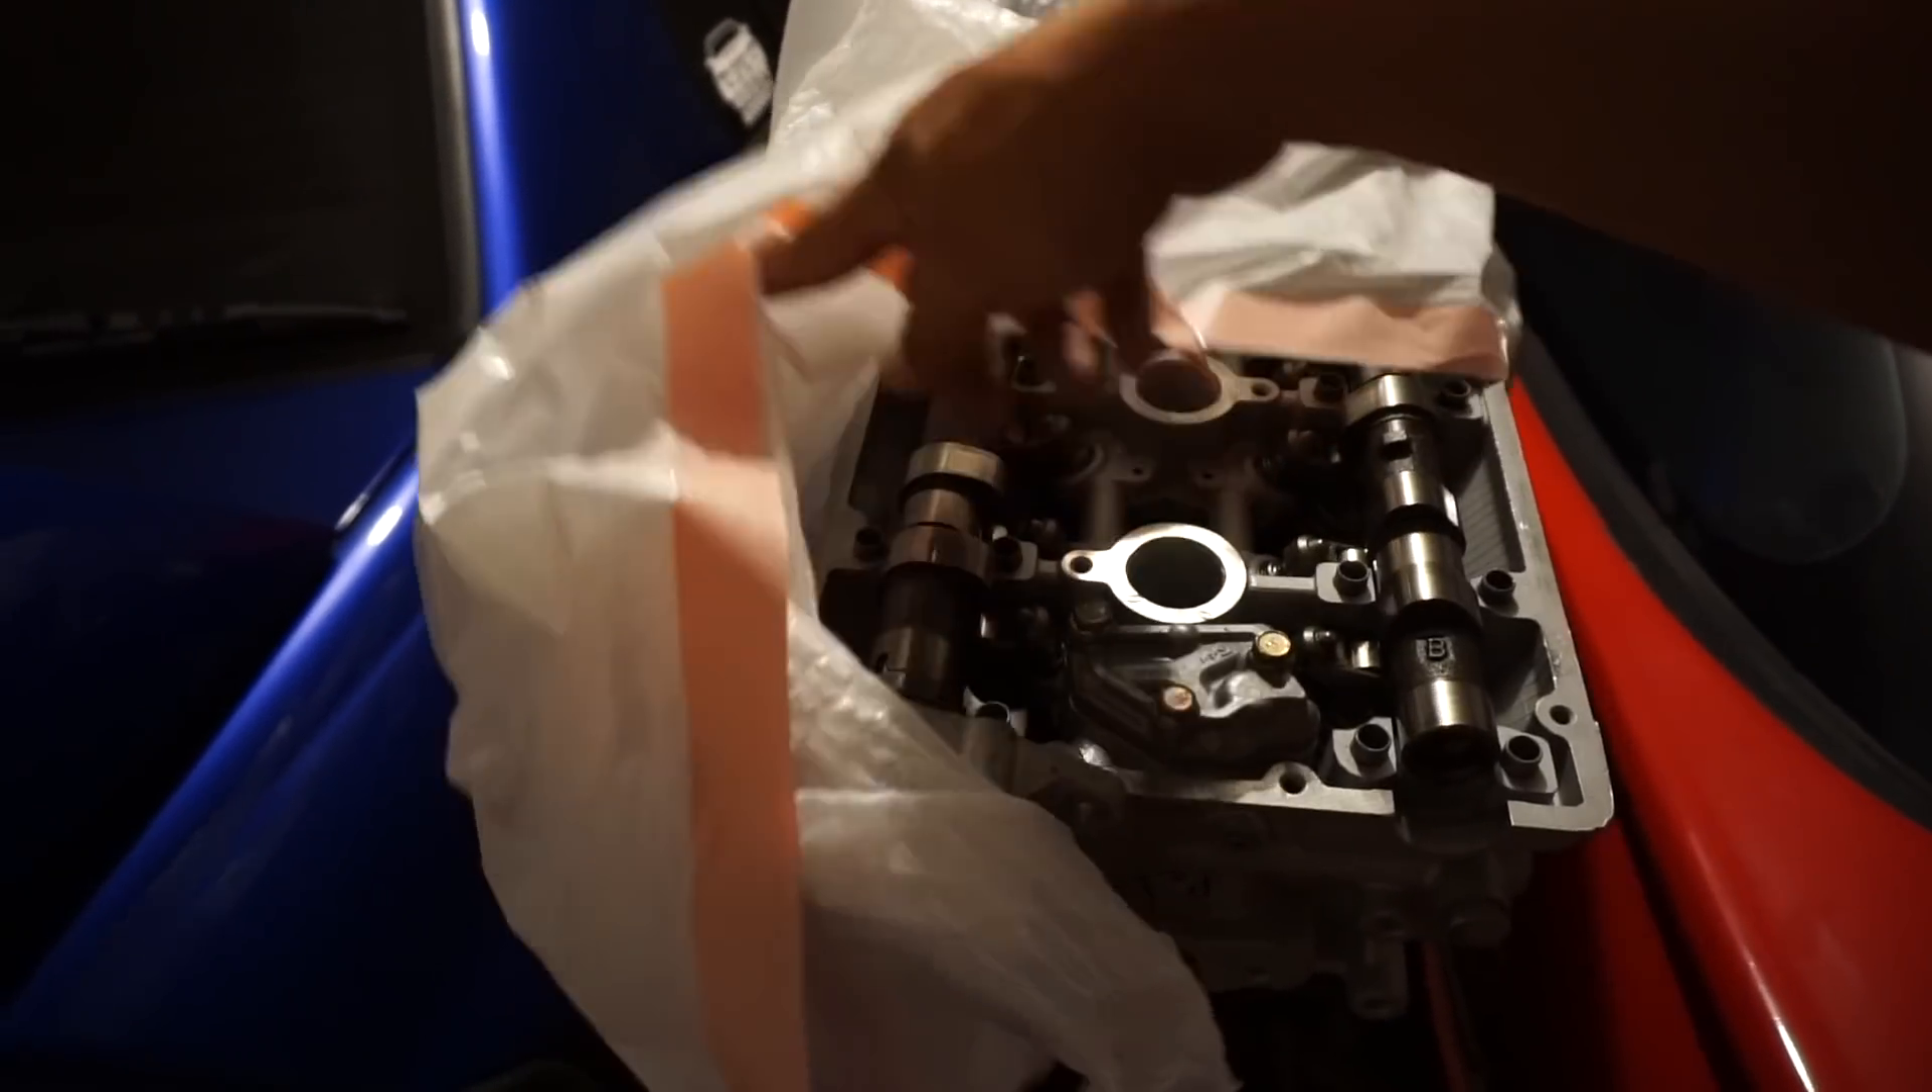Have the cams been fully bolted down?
No.